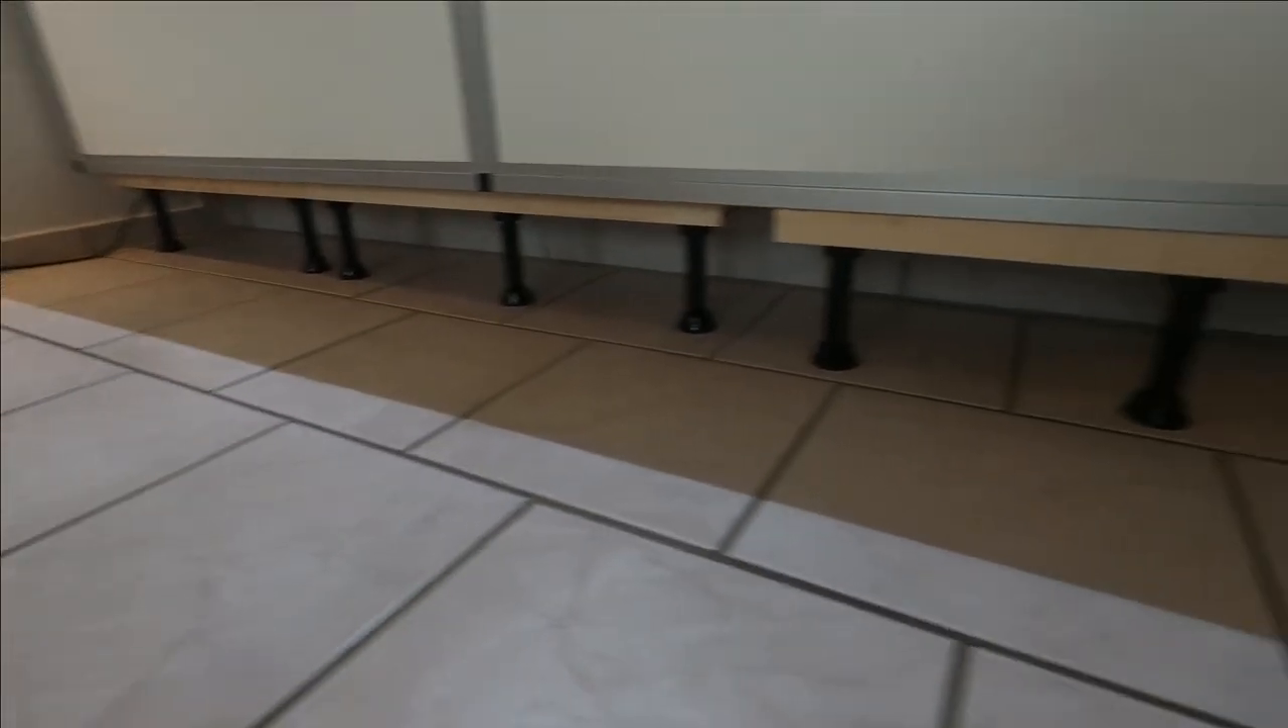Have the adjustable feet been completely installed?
Yes.